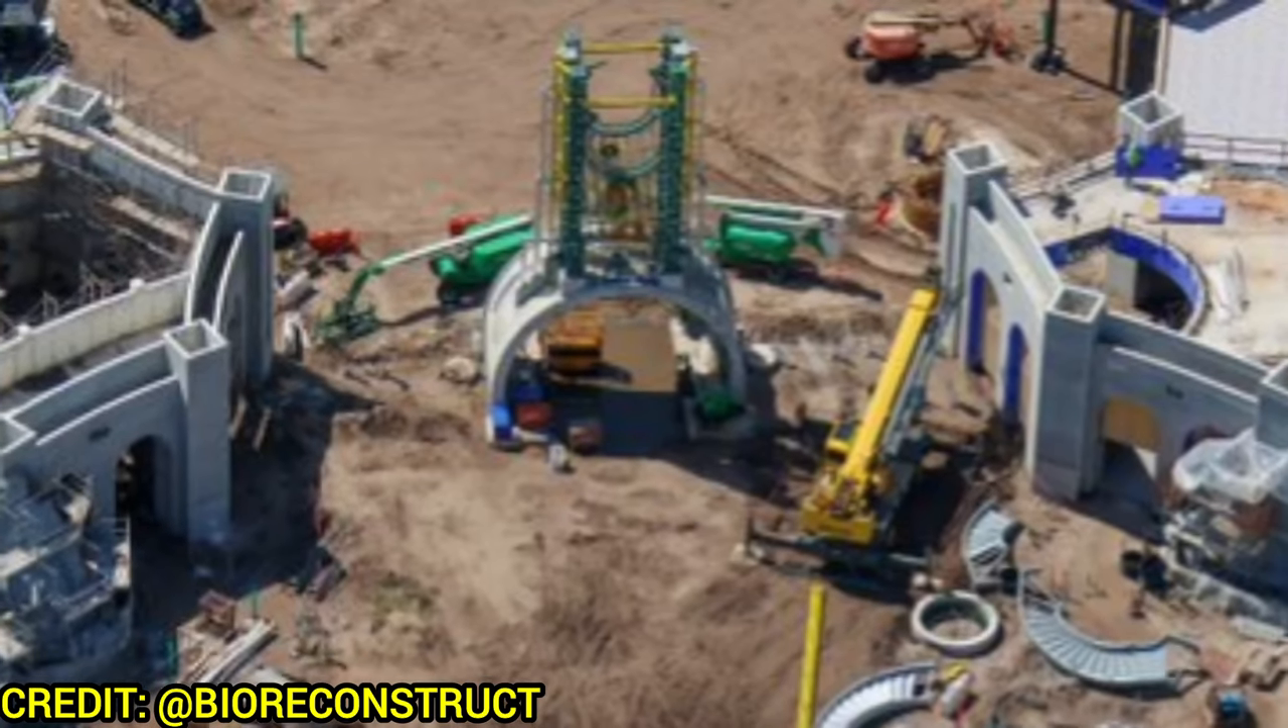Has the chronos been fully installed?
No.